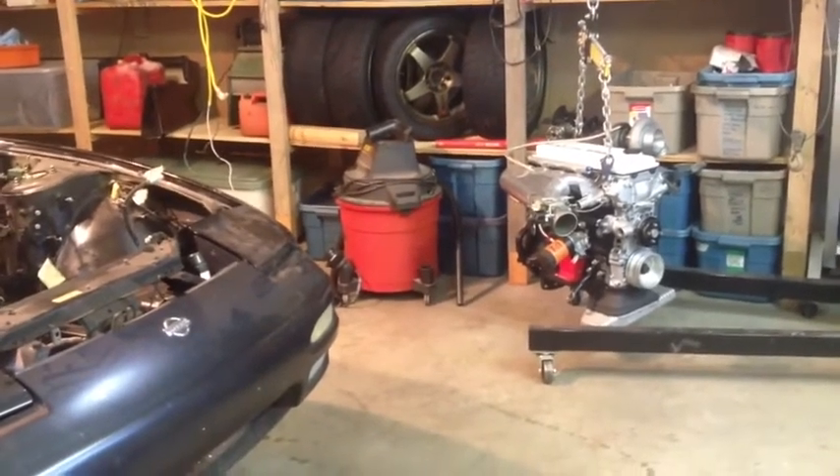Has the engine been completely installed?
No.